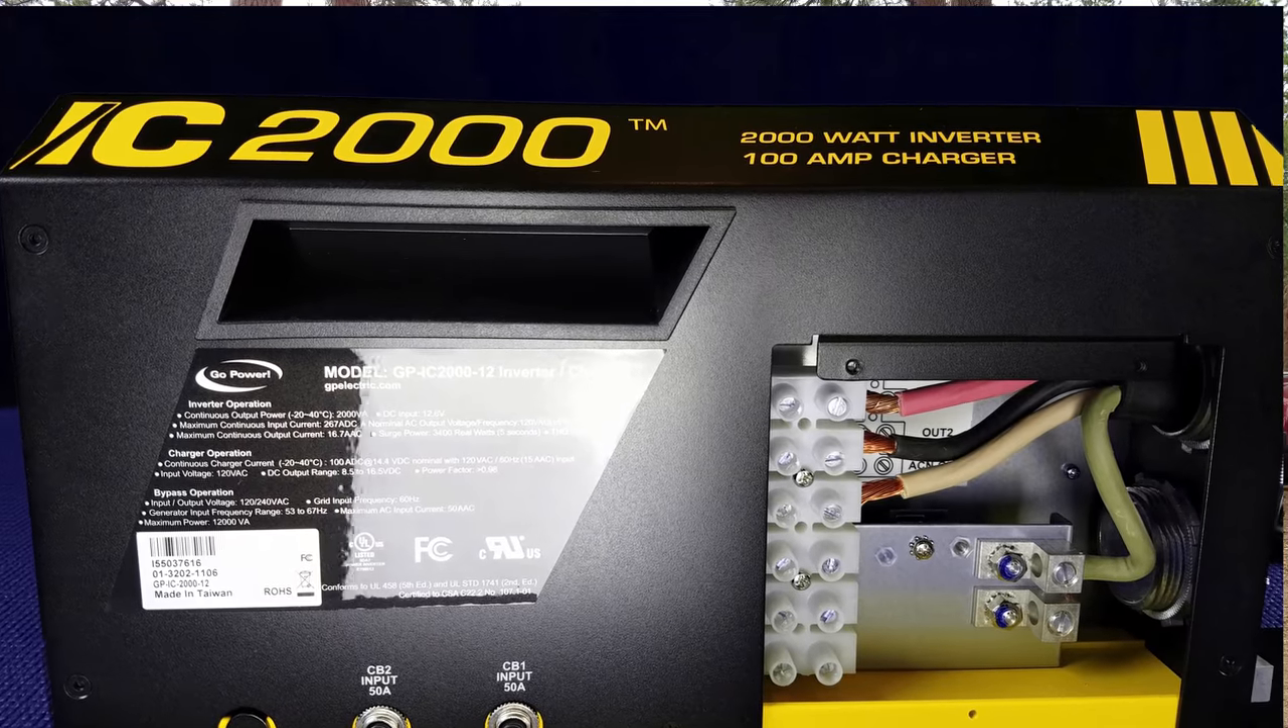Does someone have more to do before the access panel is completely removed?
No.